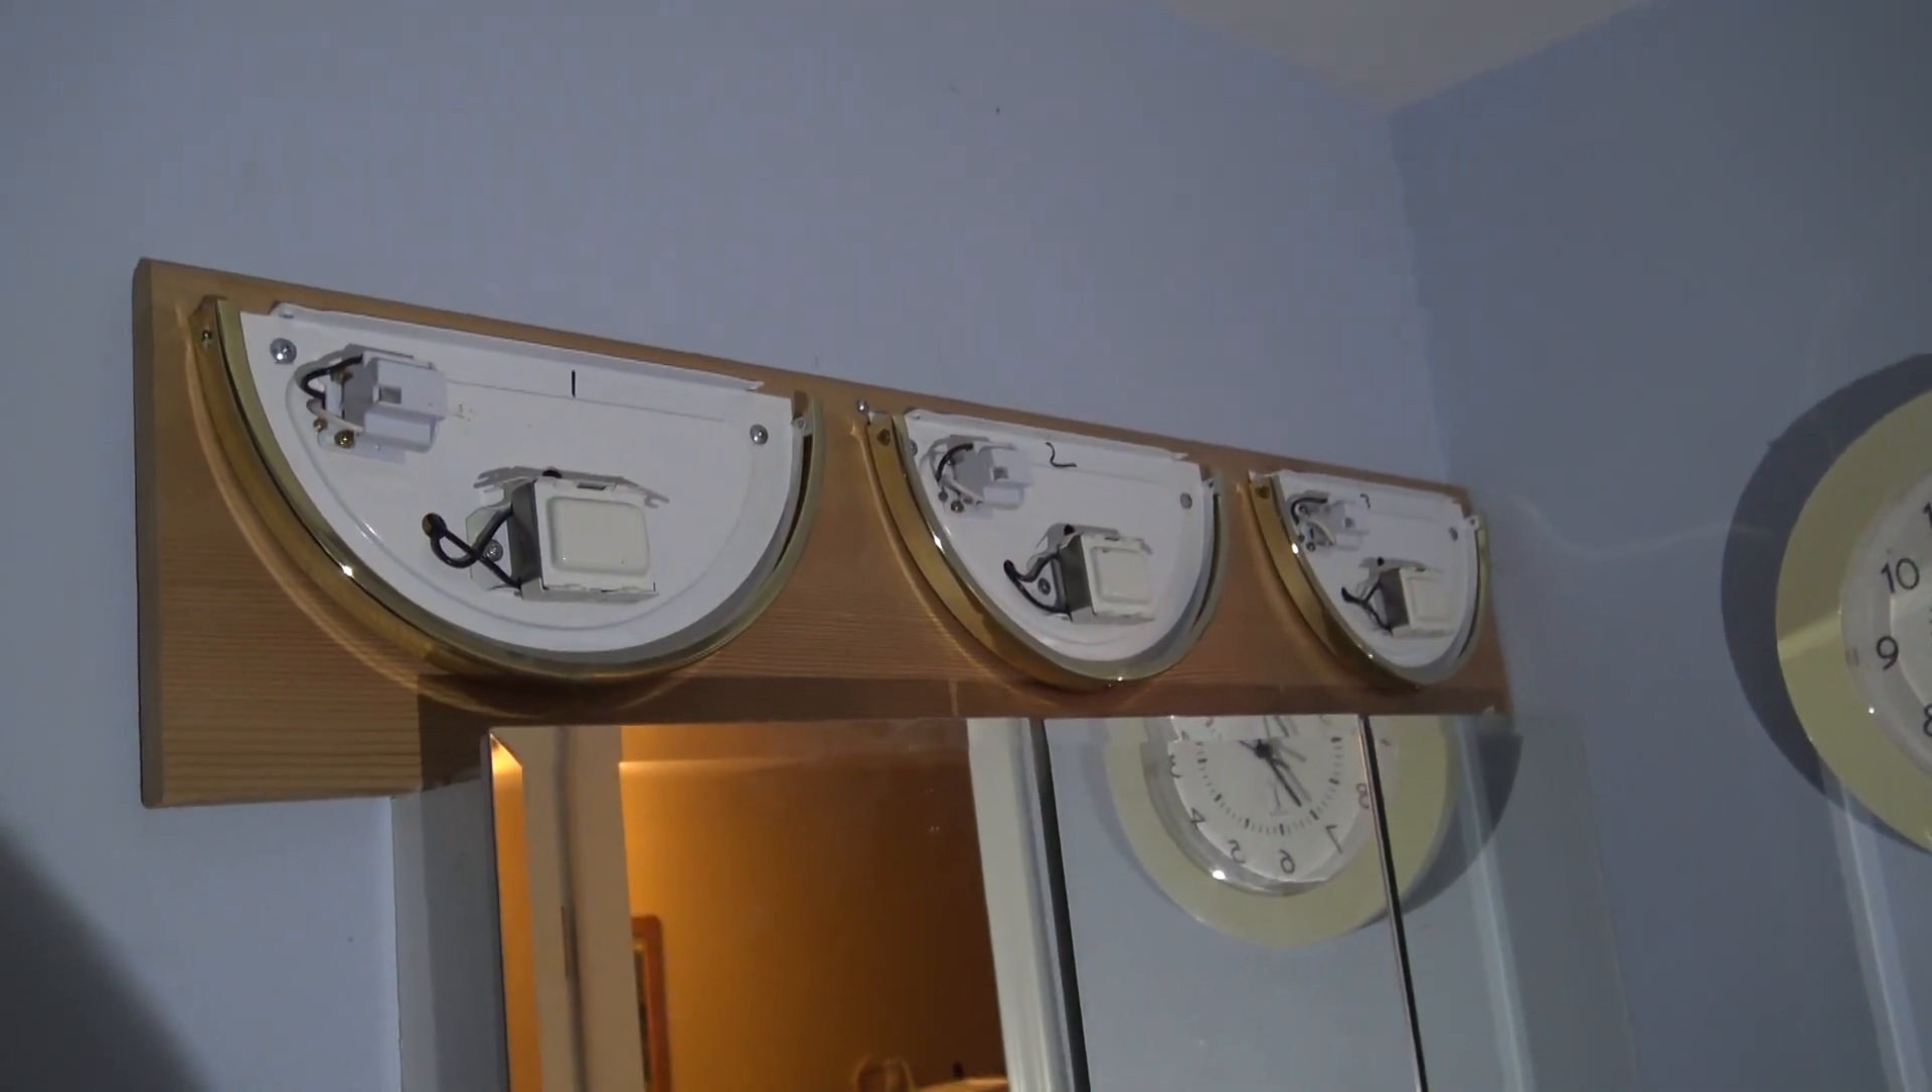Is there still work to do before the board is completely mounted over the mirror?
No.